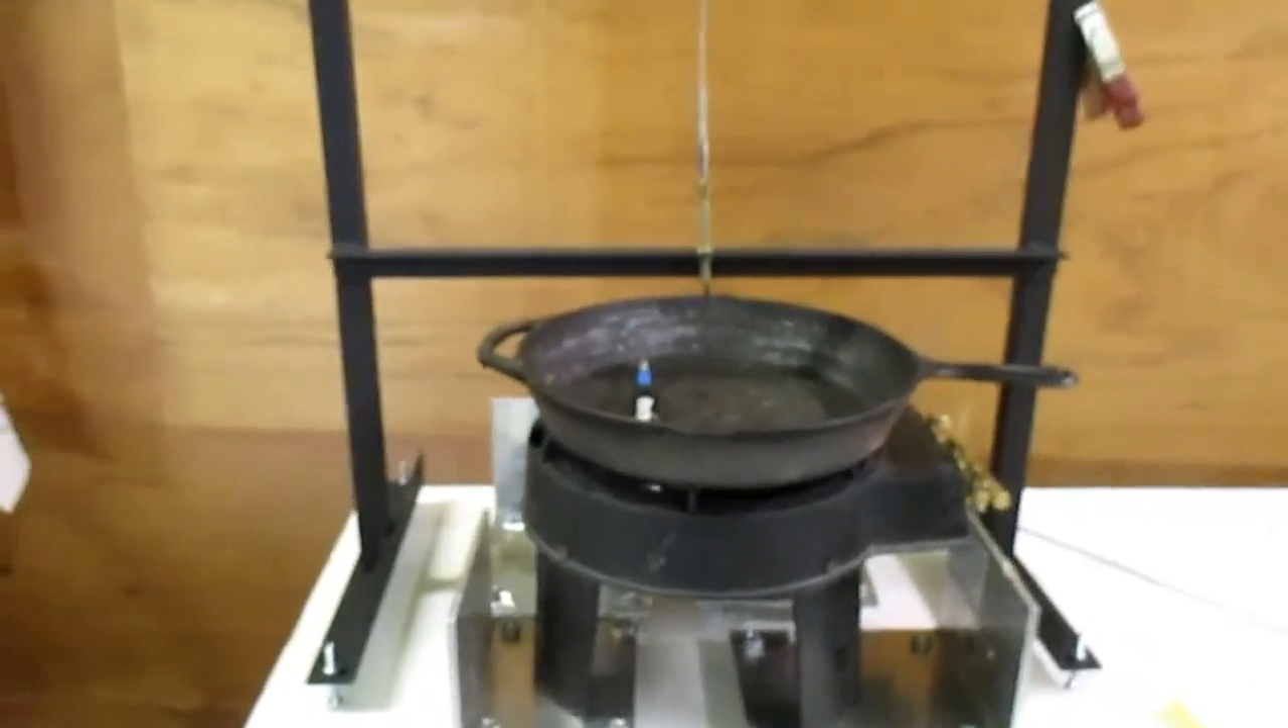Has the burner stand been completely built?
Yes.